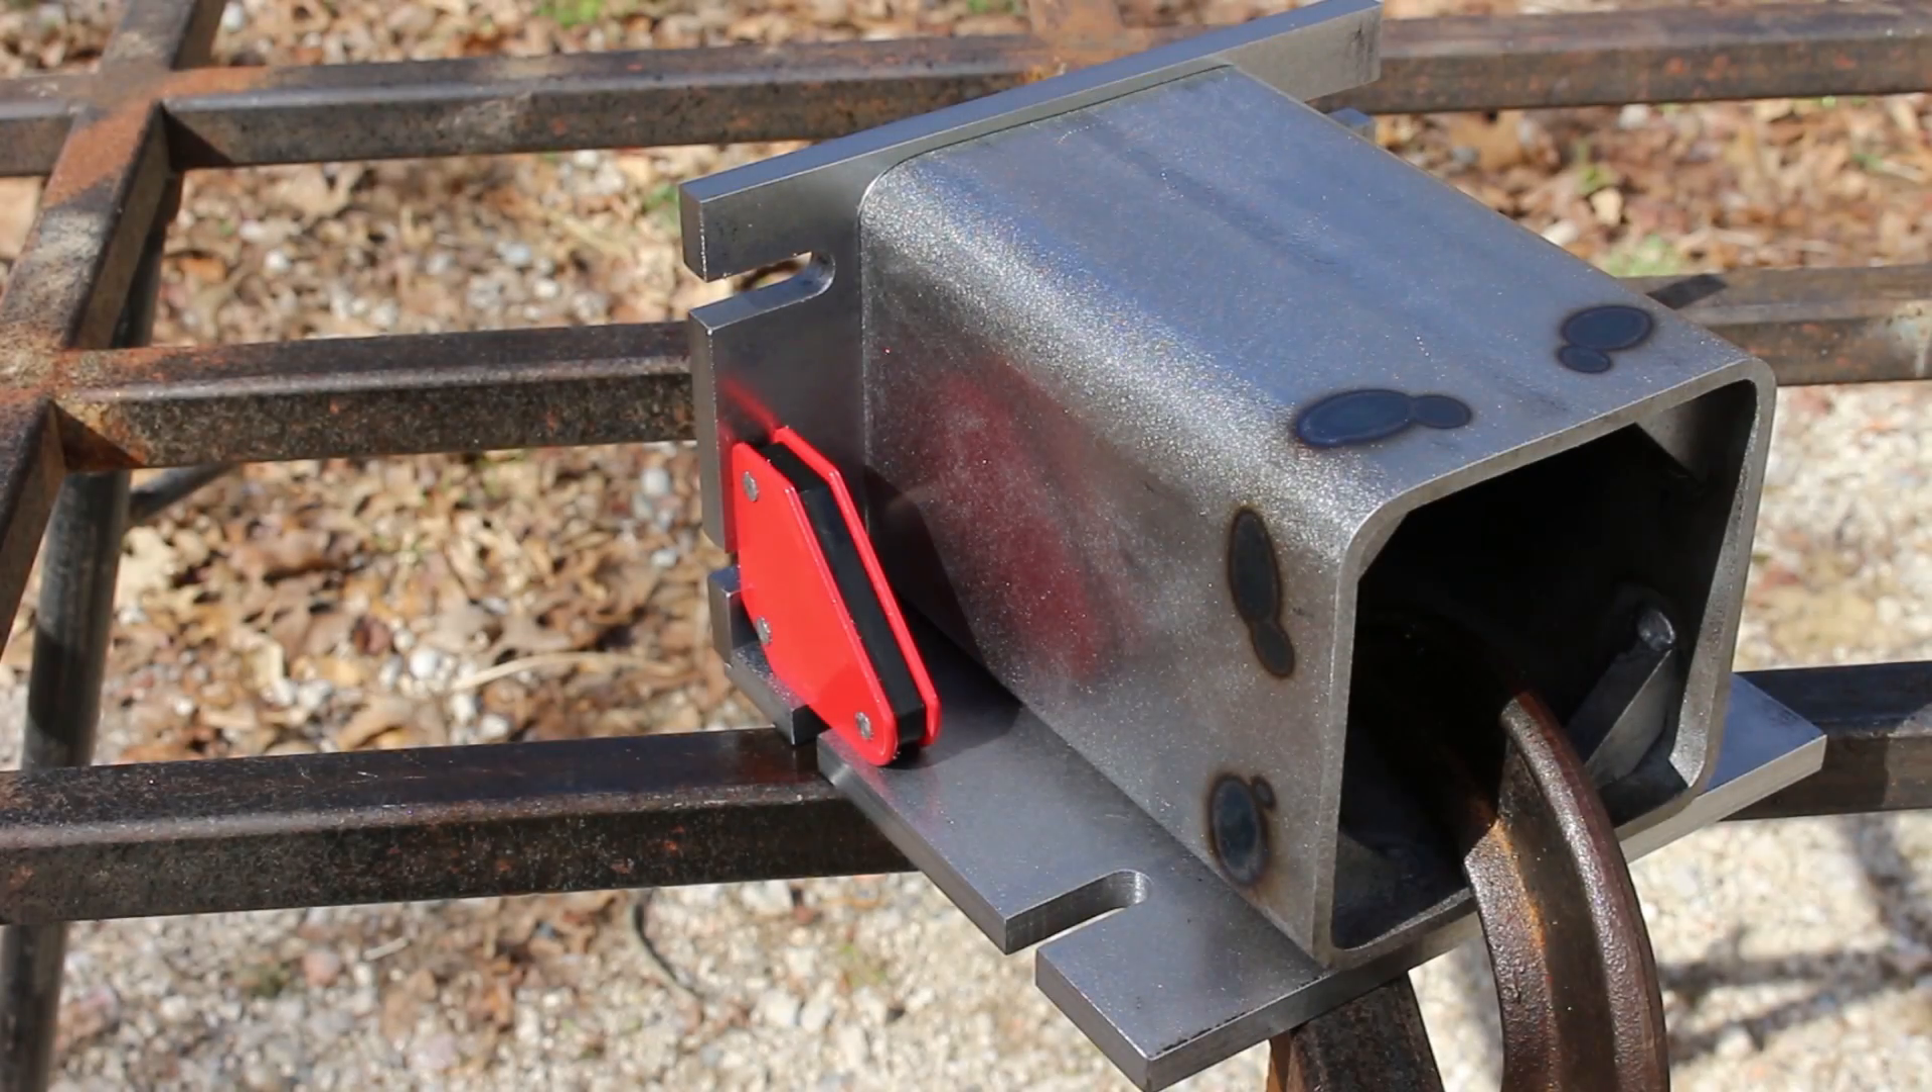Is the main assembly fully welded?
No.